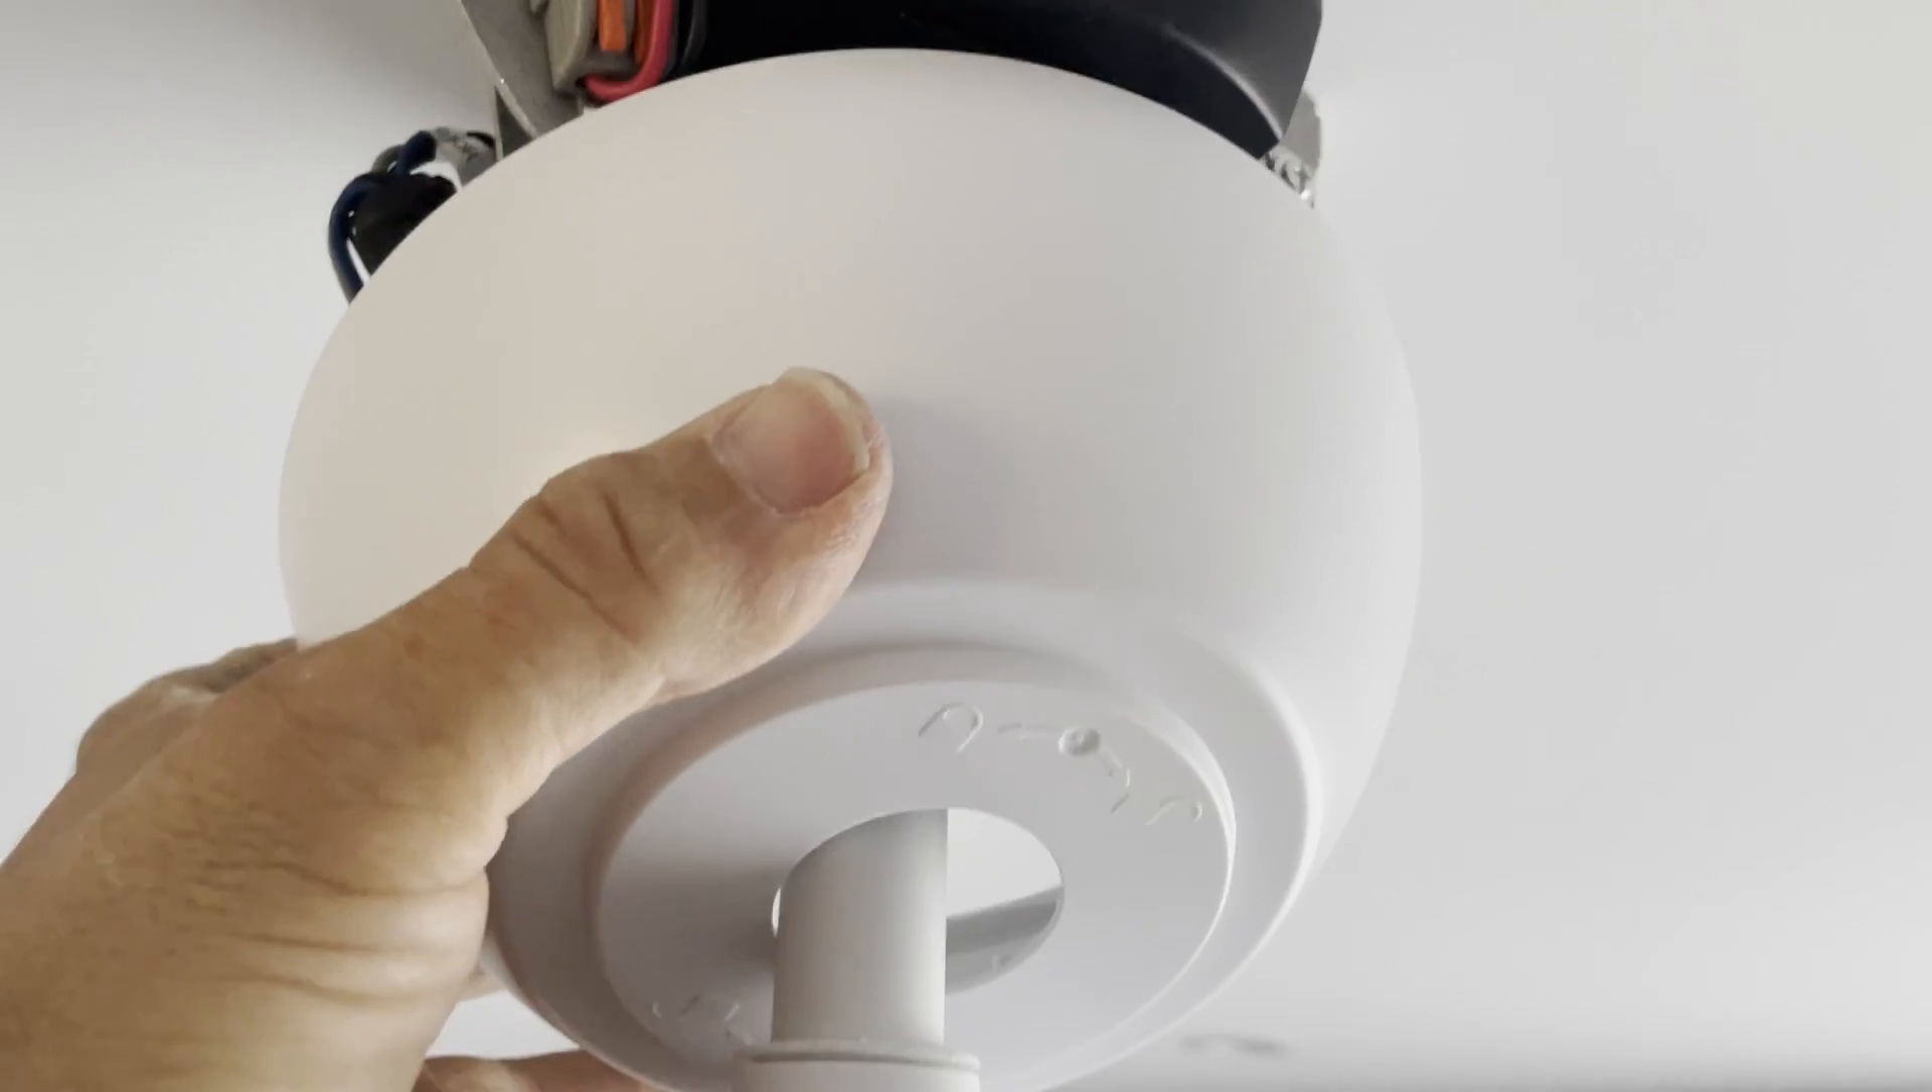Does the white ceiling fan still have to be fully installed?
Yes.